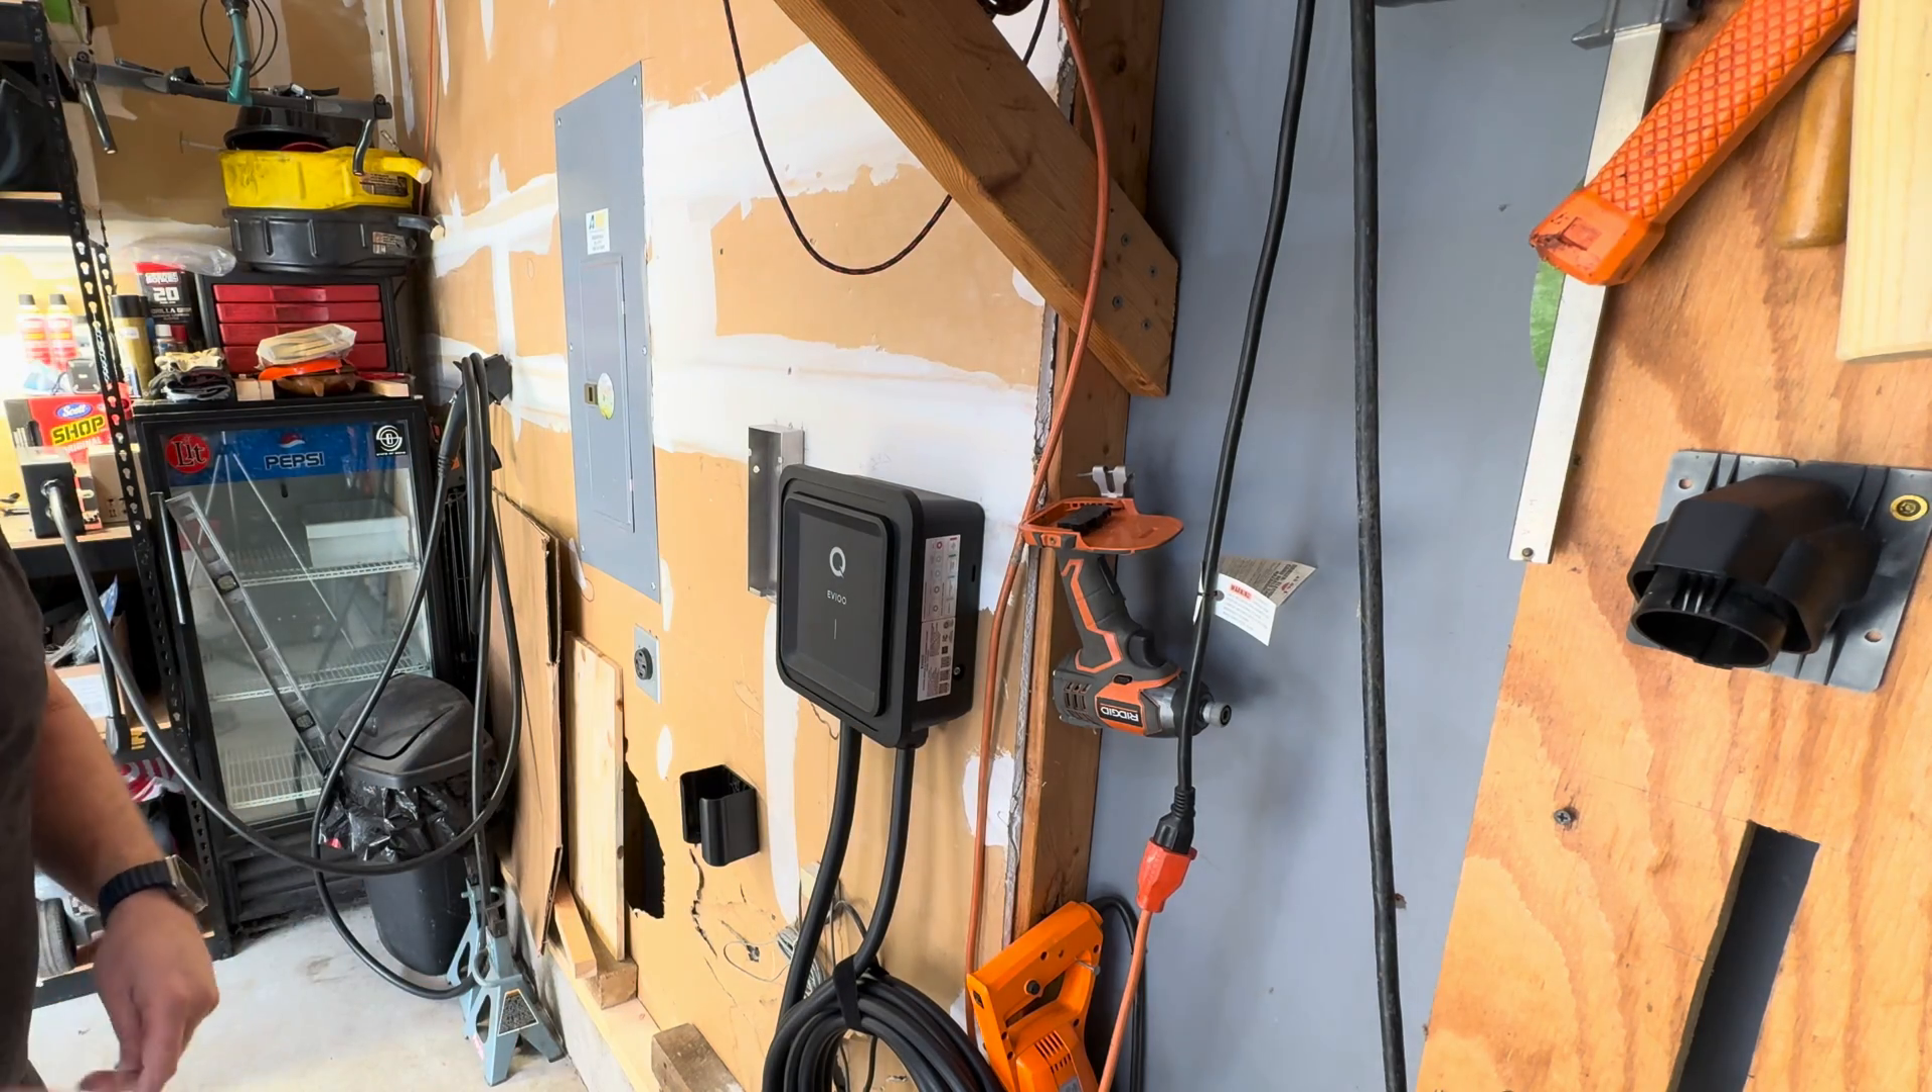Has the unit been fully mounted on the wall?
Yes.